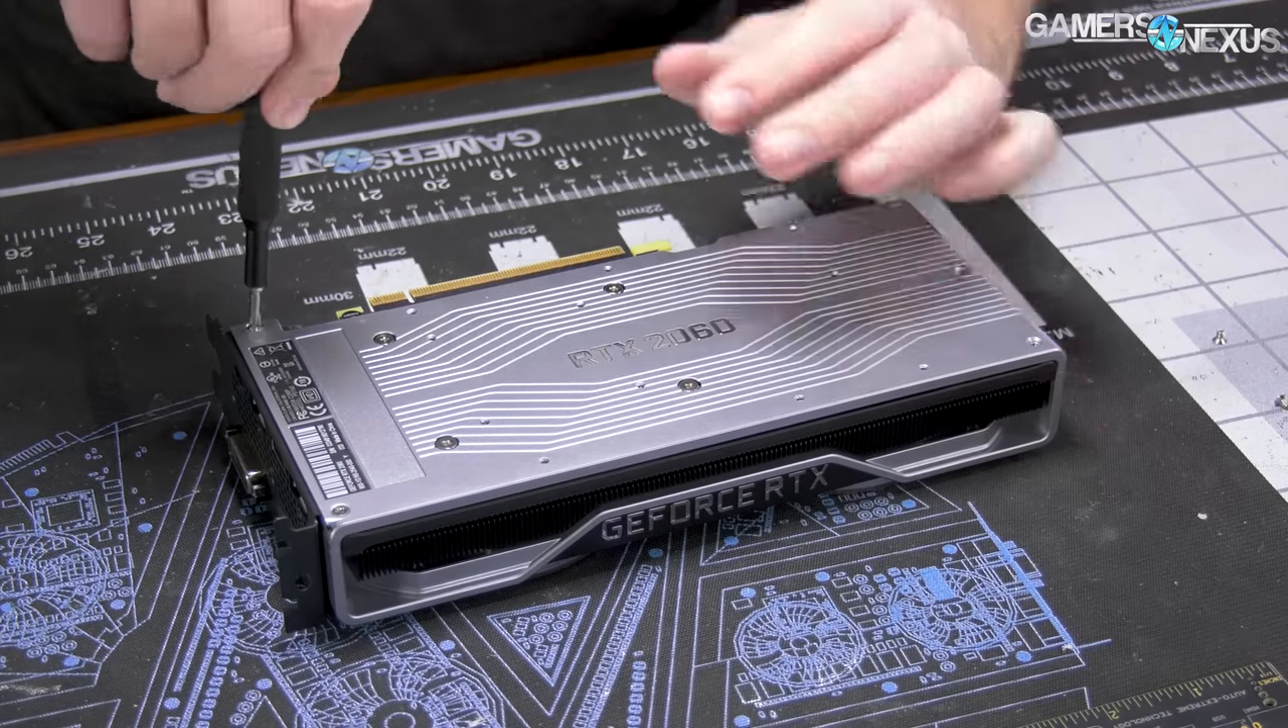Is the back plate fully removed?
No.